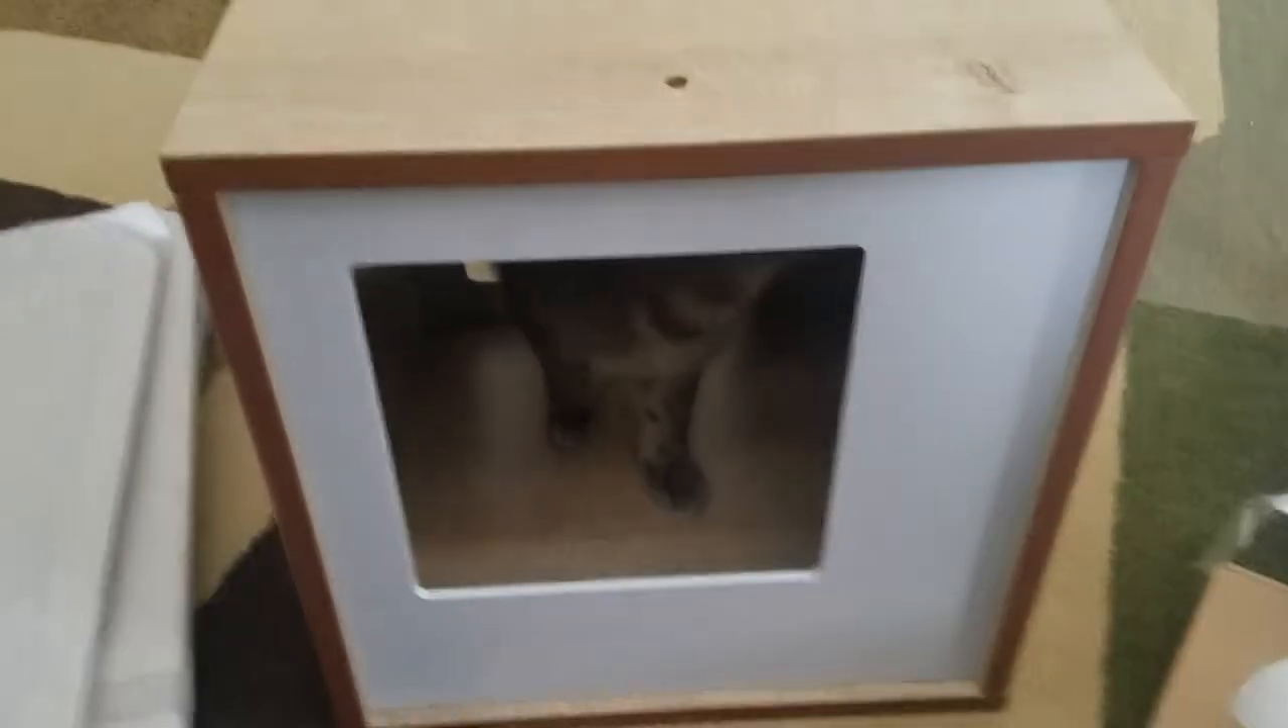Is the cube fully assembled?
Yes.